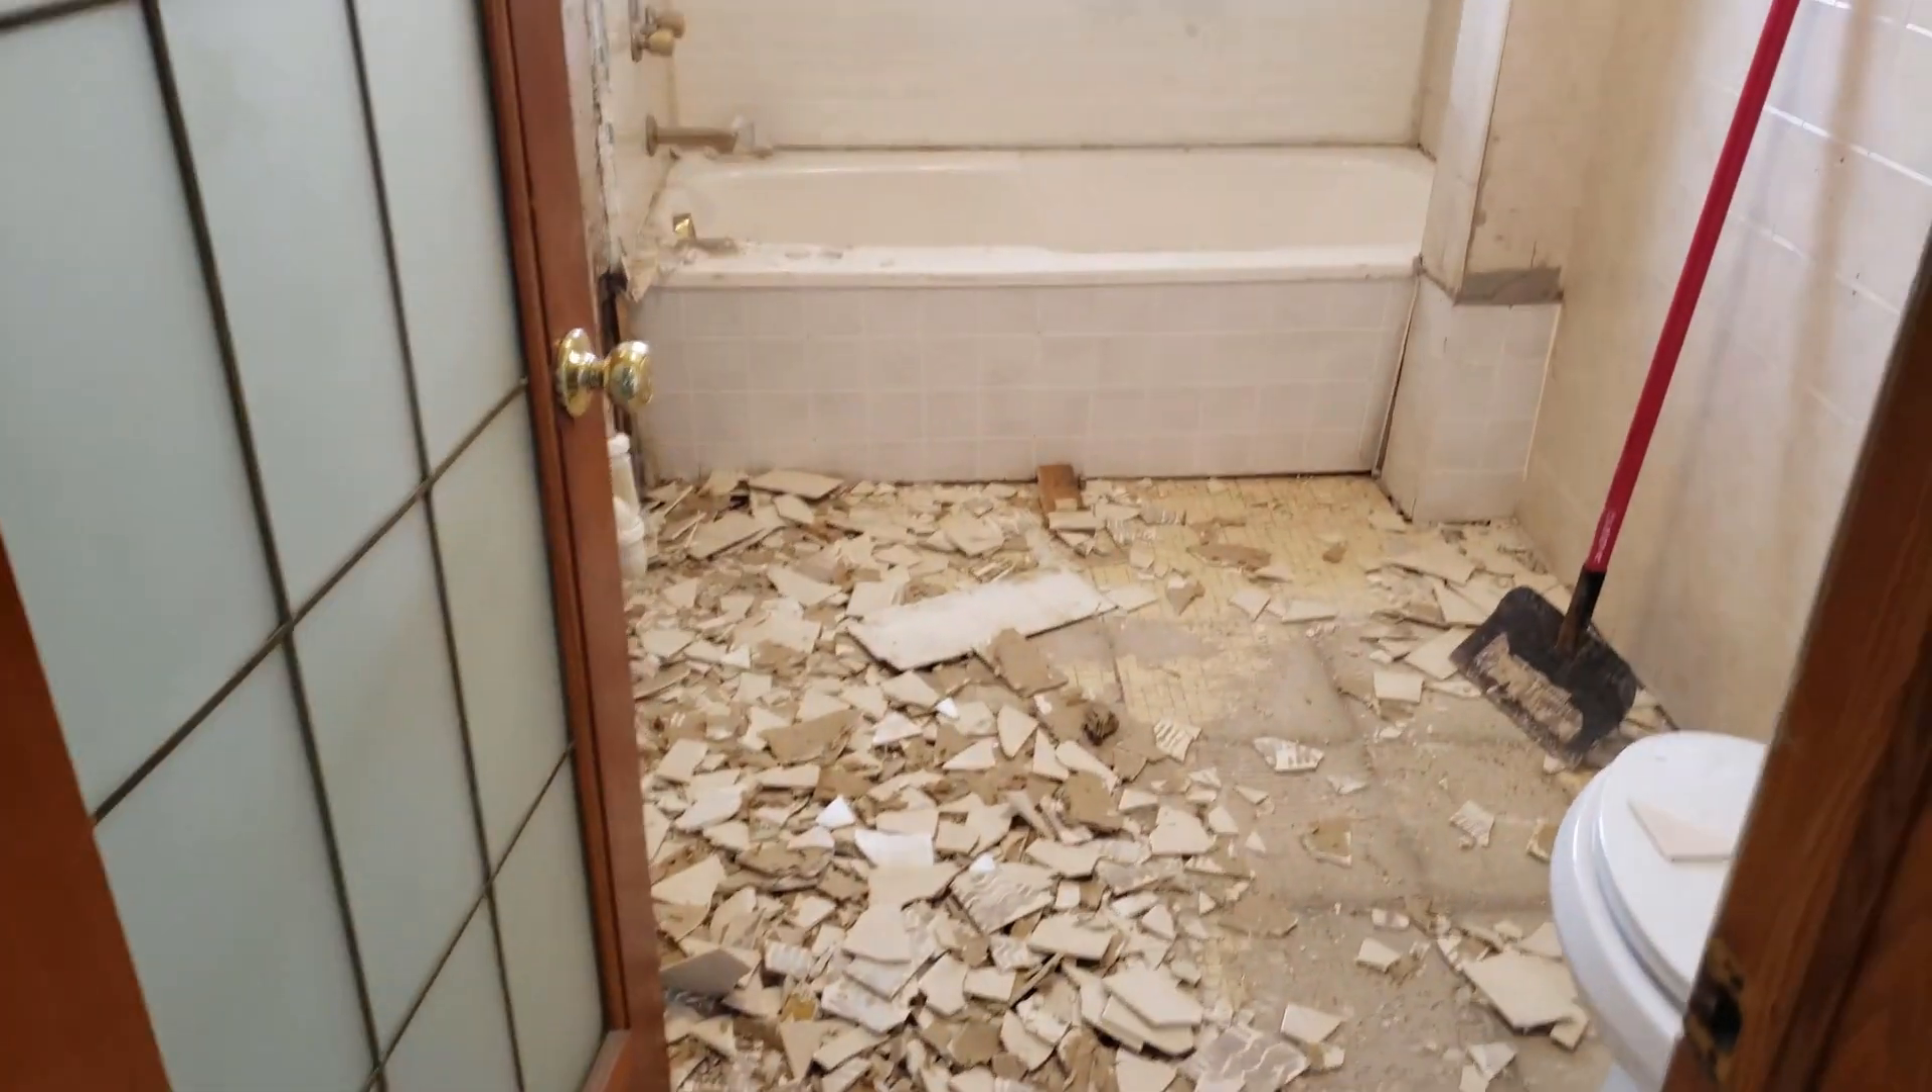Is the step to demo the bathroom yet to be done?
Yes.